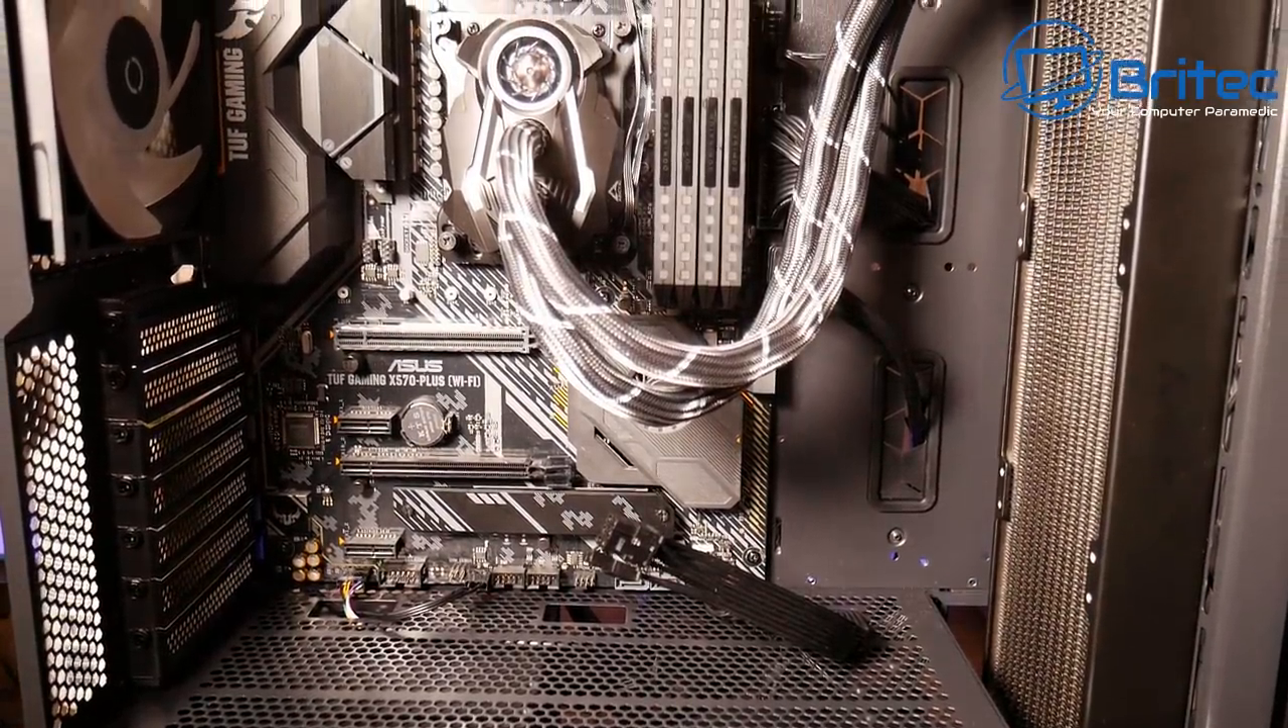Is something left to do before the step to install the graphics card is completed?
Yes.